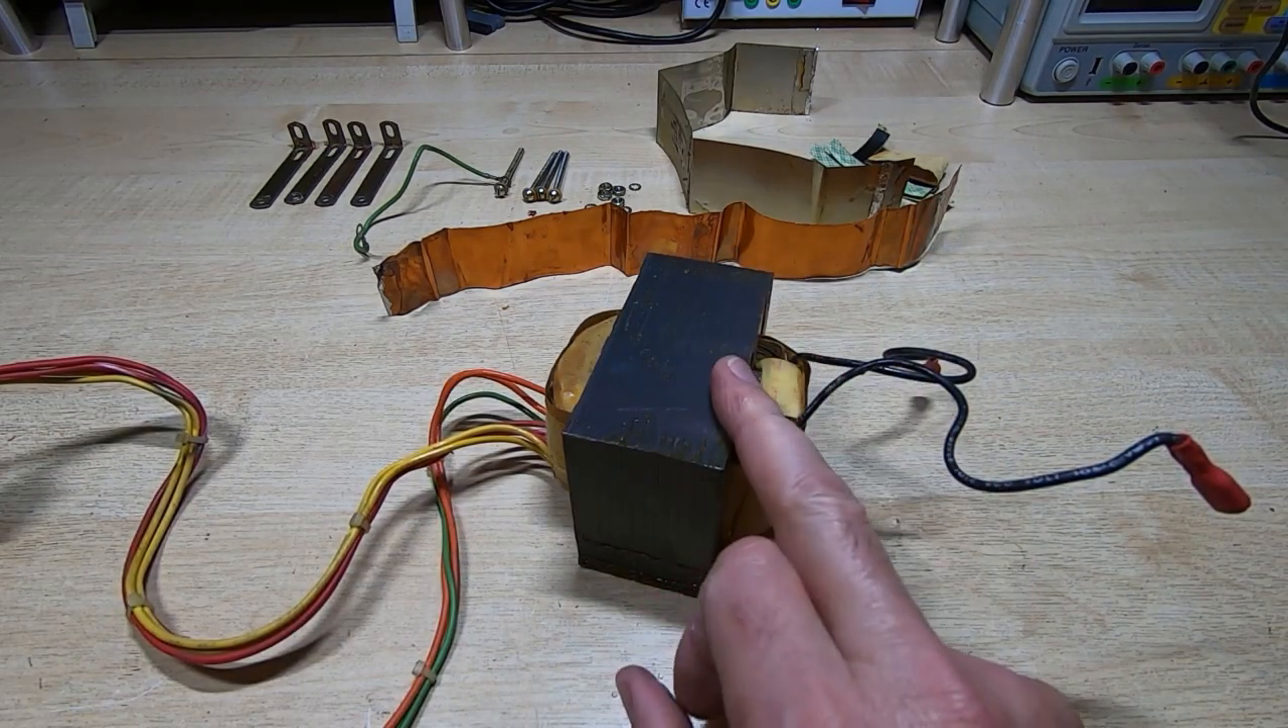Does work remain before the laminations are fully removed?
Yes.